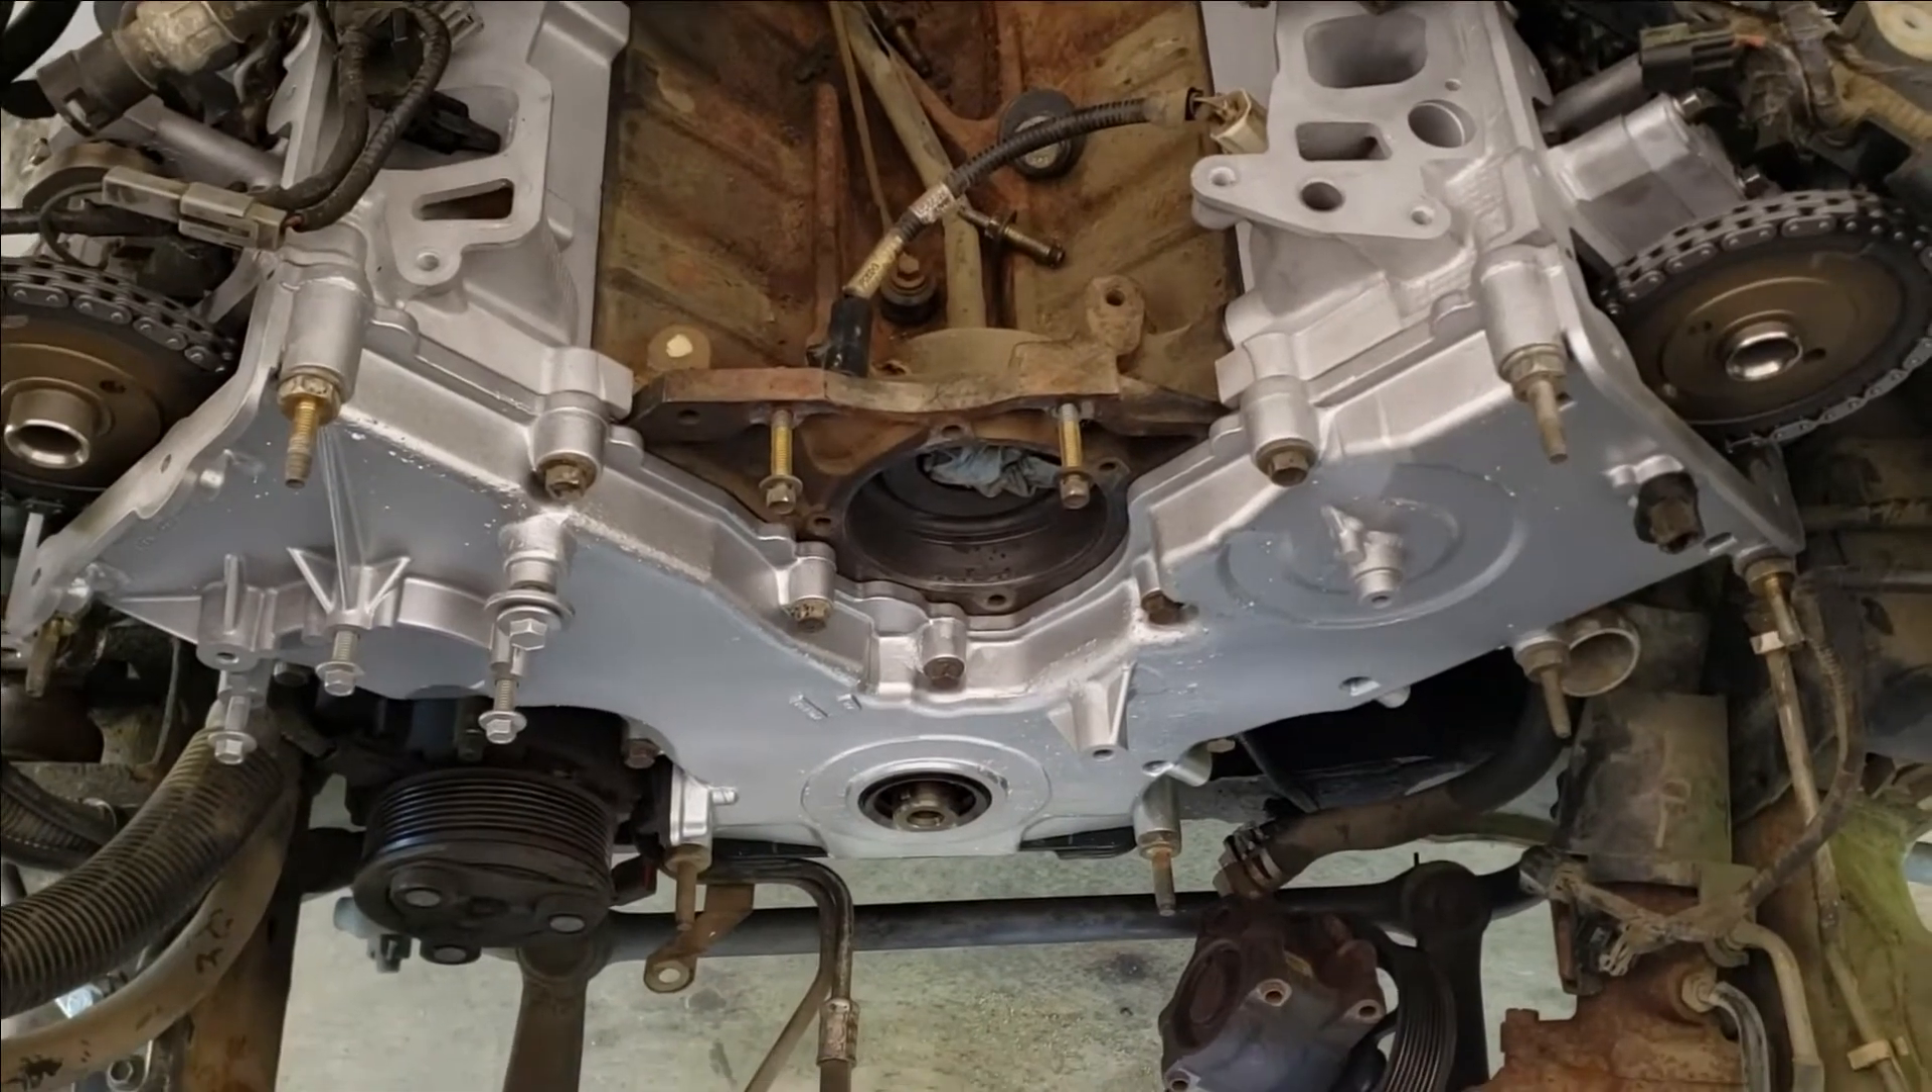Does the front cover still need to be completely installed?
No.